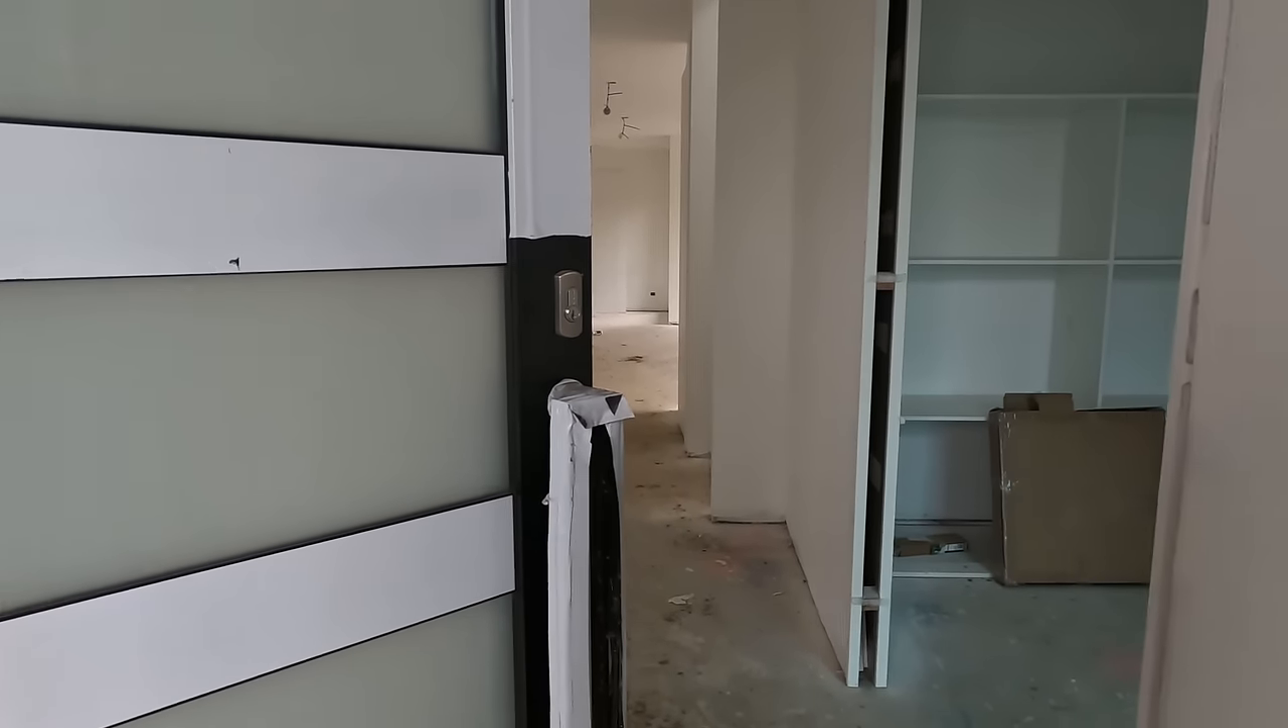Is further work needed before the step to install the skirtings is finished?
Yes.